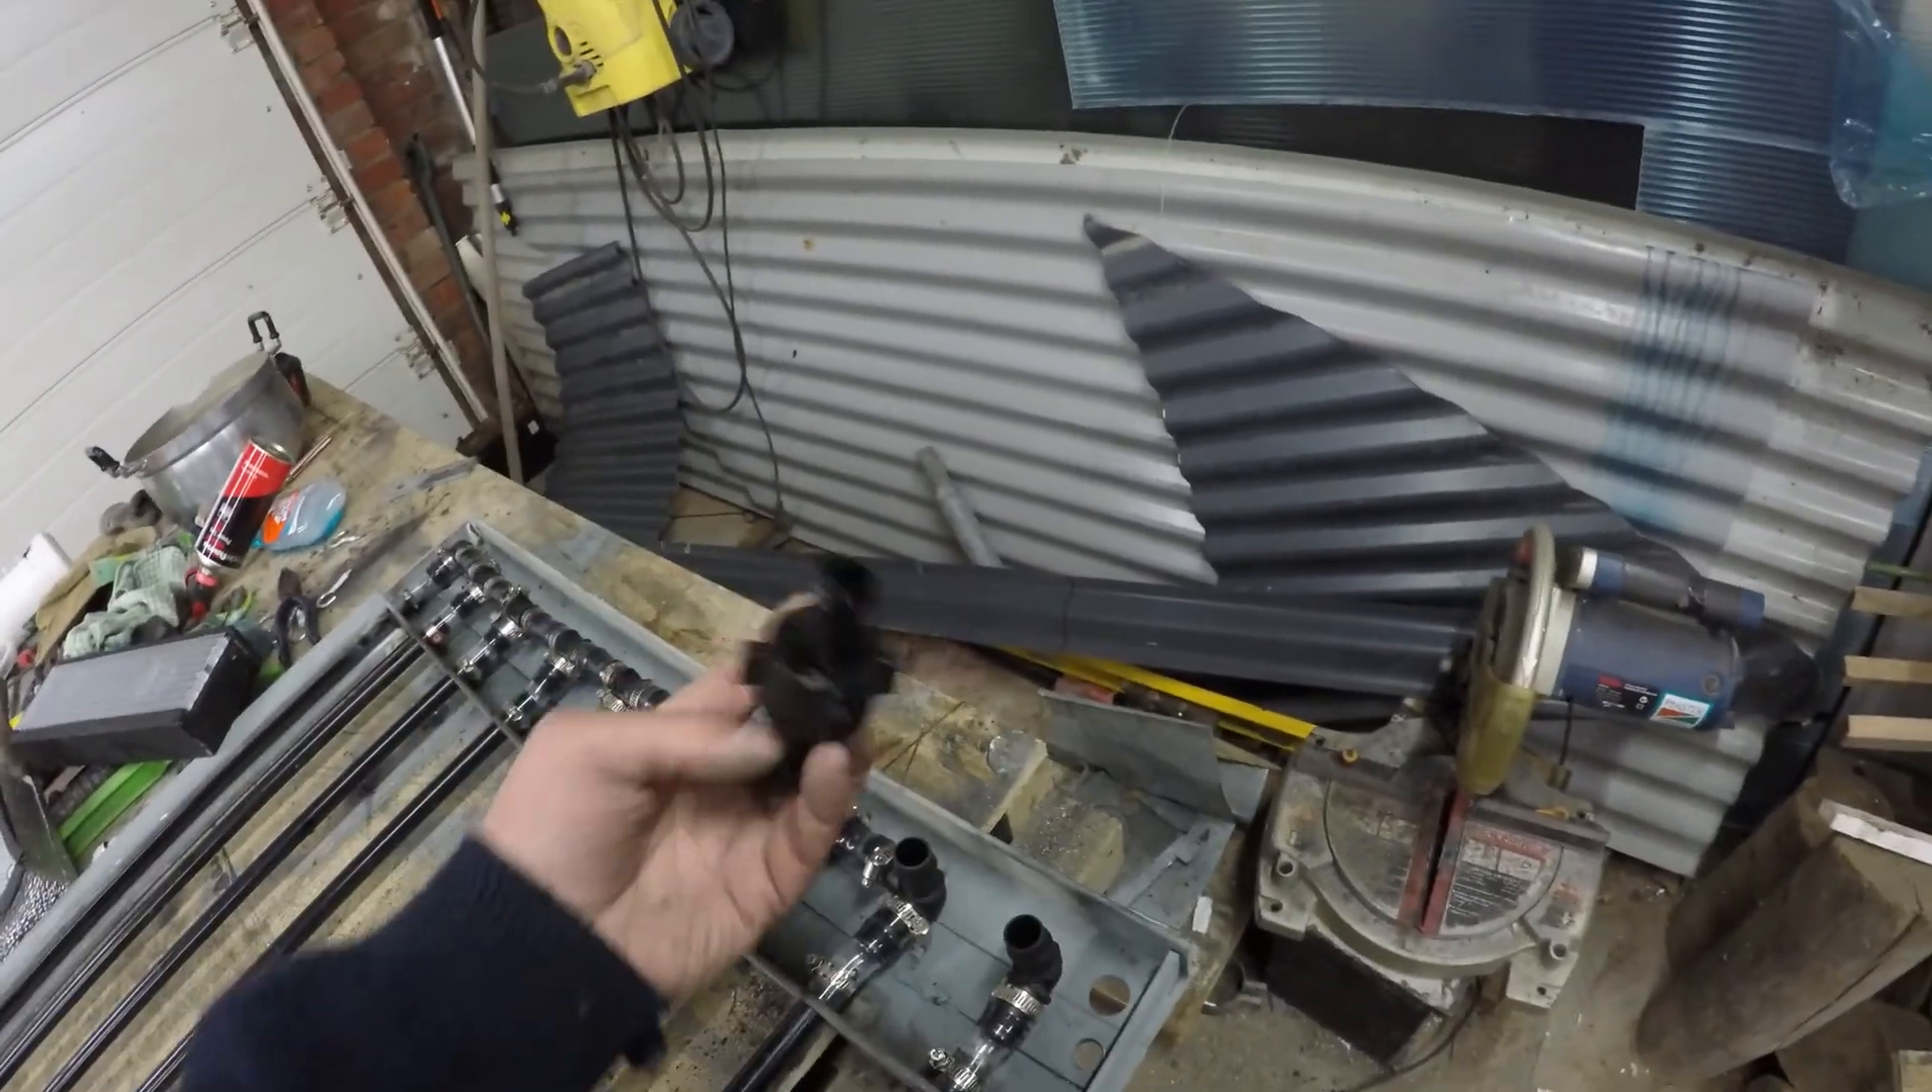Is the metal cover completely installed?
No.